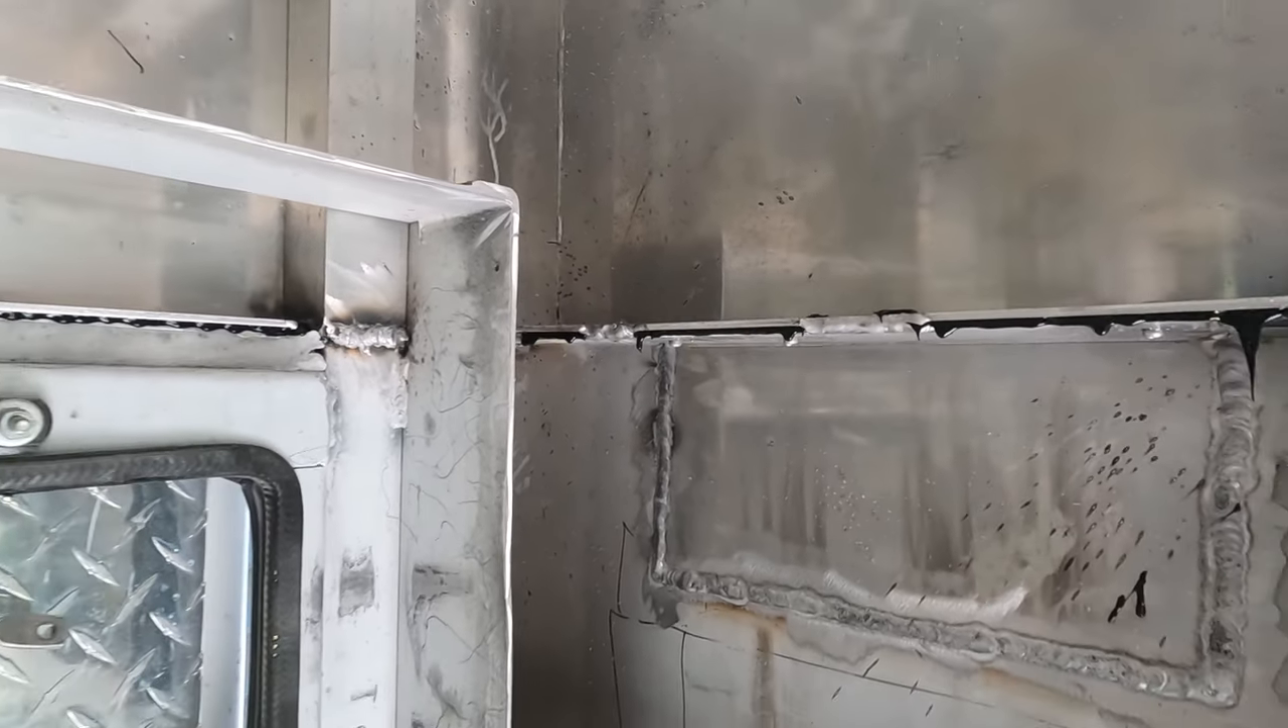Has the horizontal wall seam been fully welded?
No.